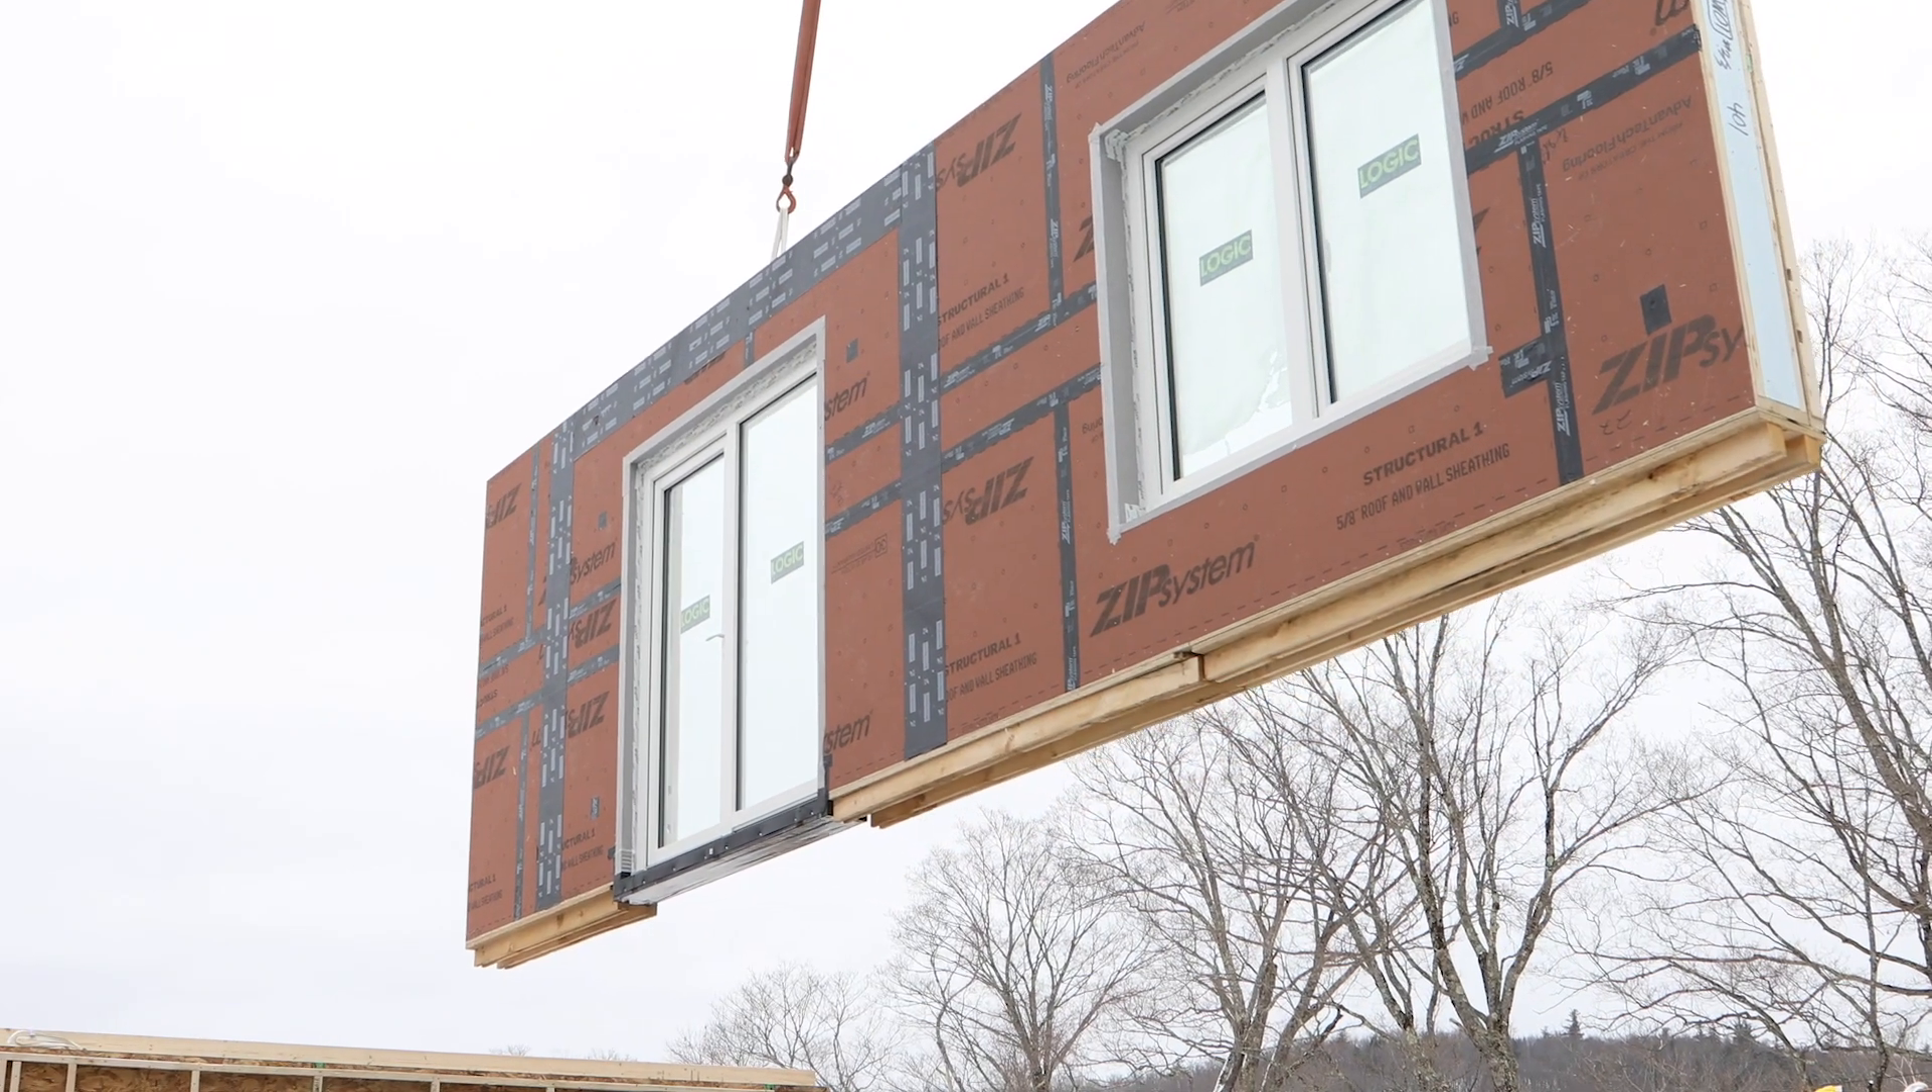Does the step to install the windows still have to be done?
No.